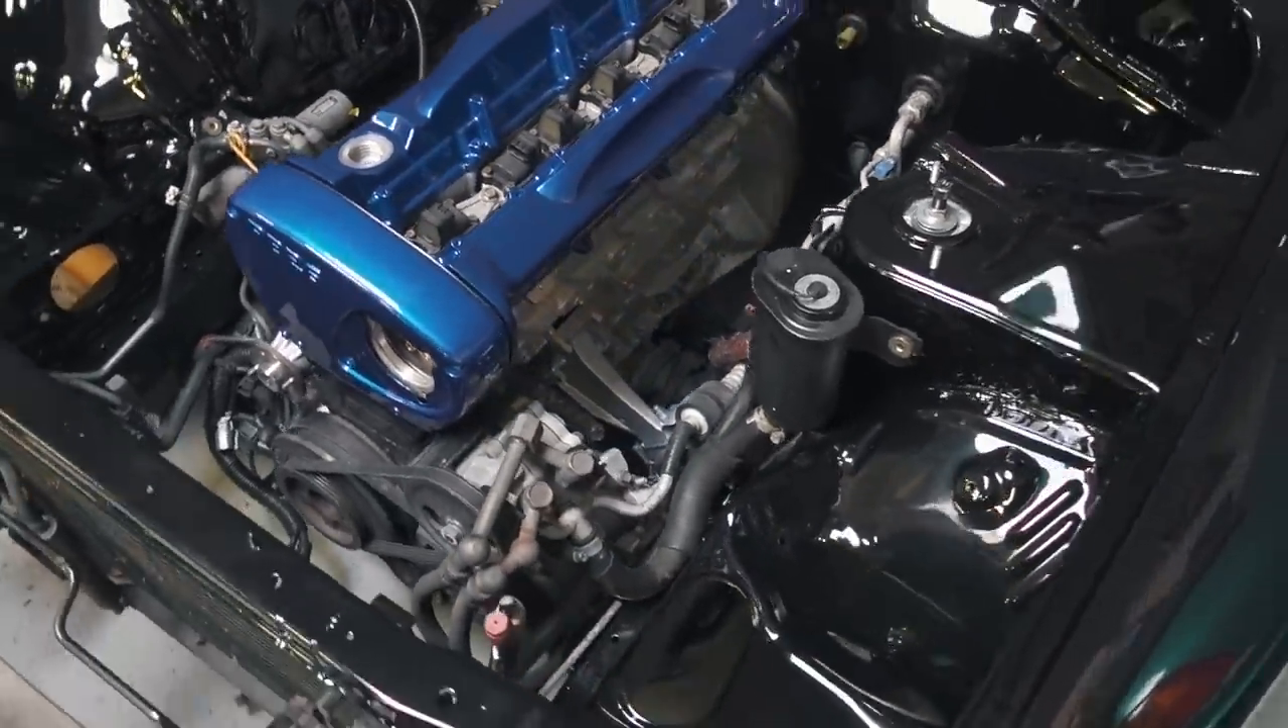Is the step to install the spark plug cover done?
No.